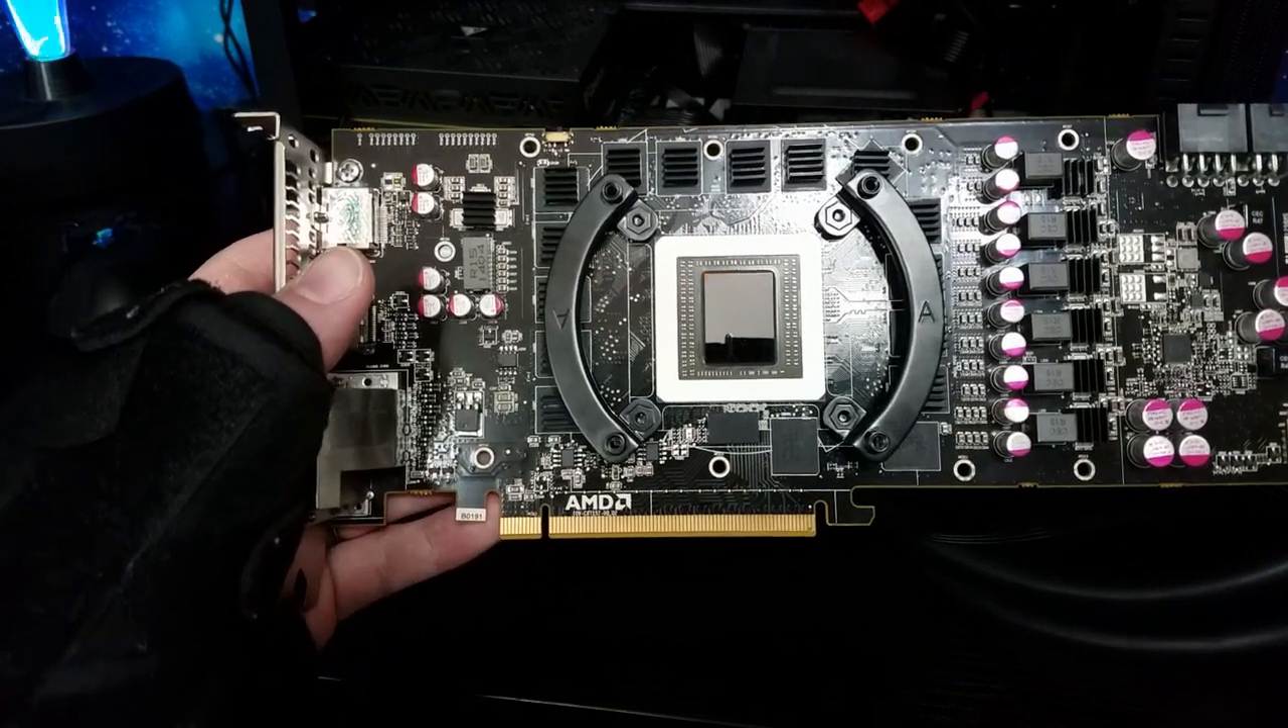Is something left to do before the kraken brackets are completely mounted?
No.